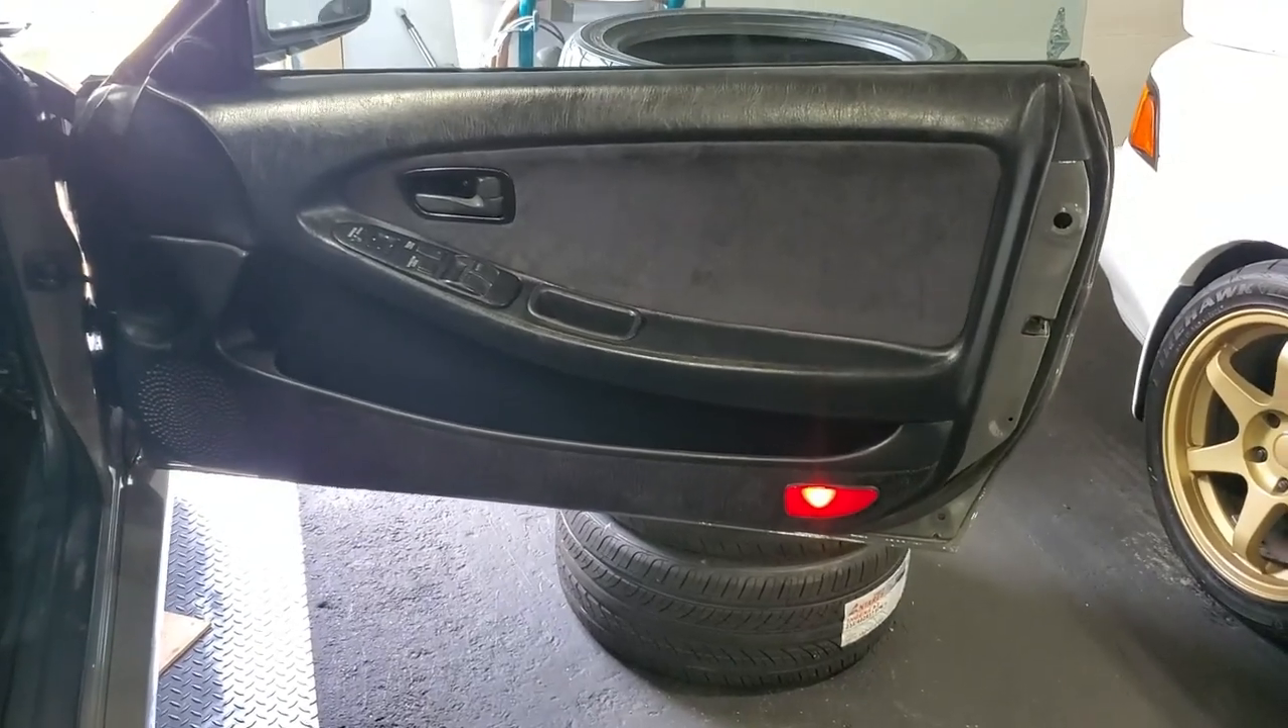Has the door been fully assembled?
Yes.